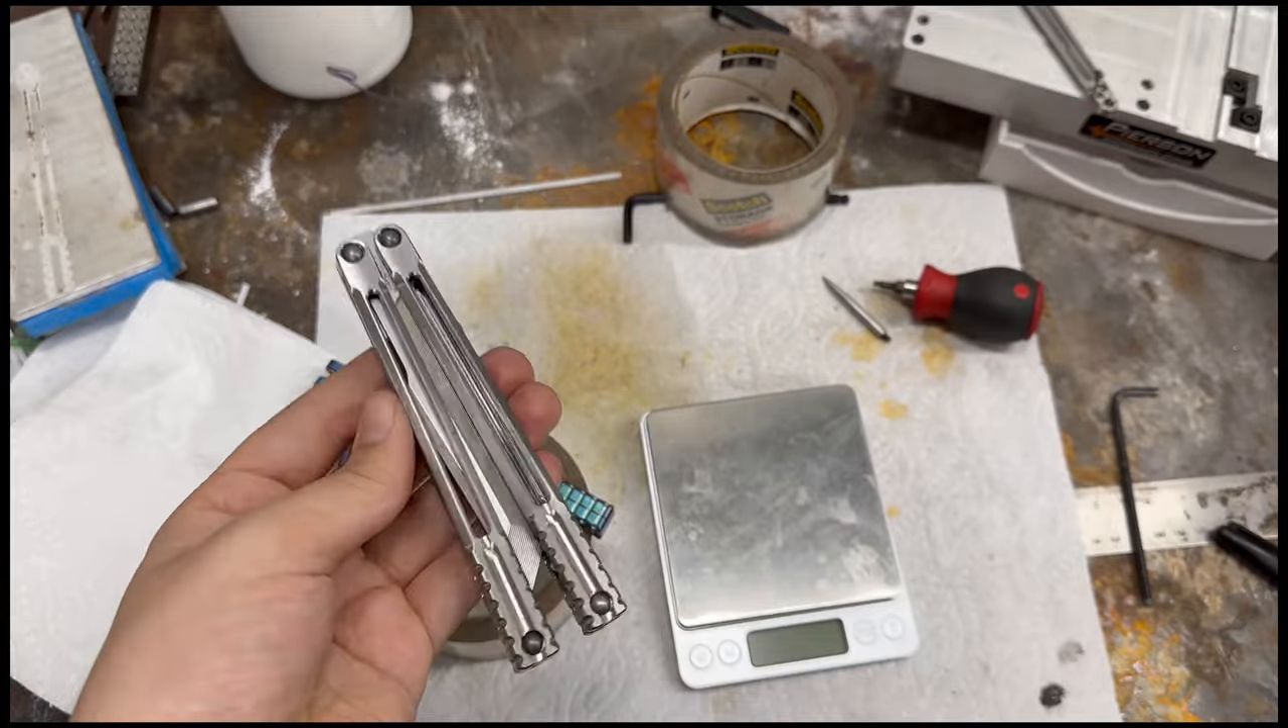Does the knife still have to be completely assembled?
No.